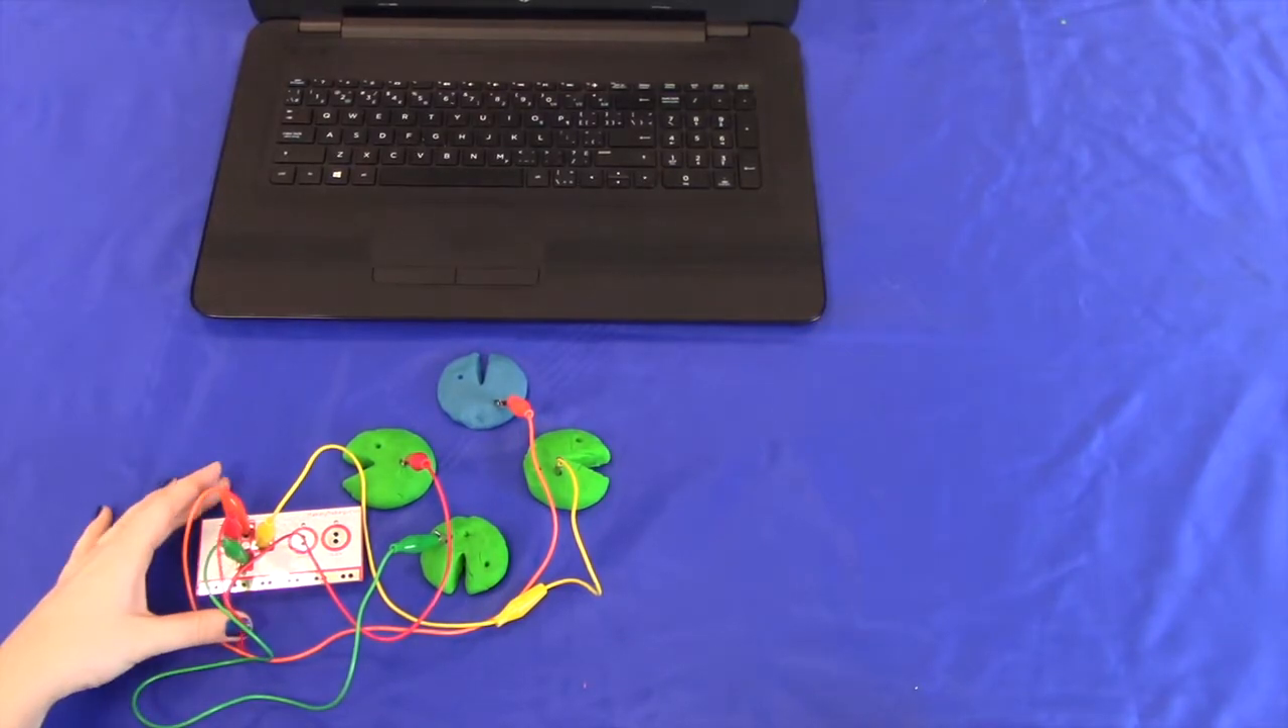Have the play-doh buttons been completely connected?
Yes.